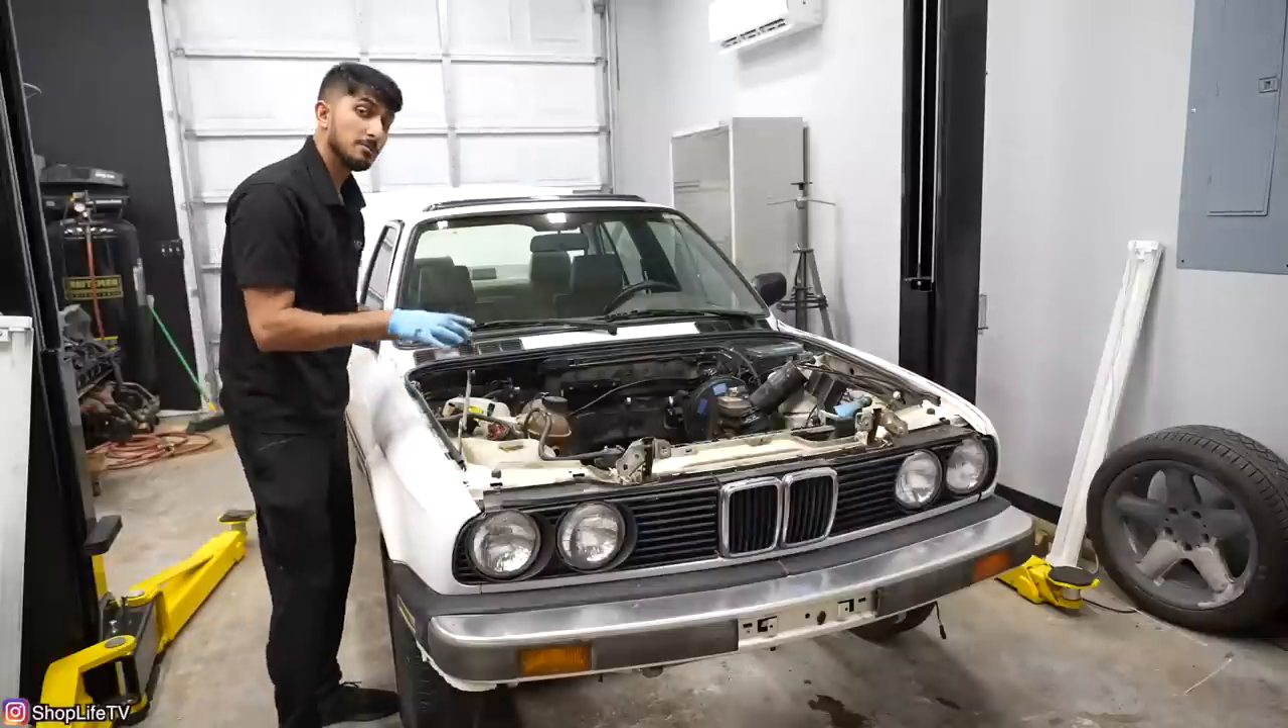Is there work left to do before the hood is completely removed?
No.